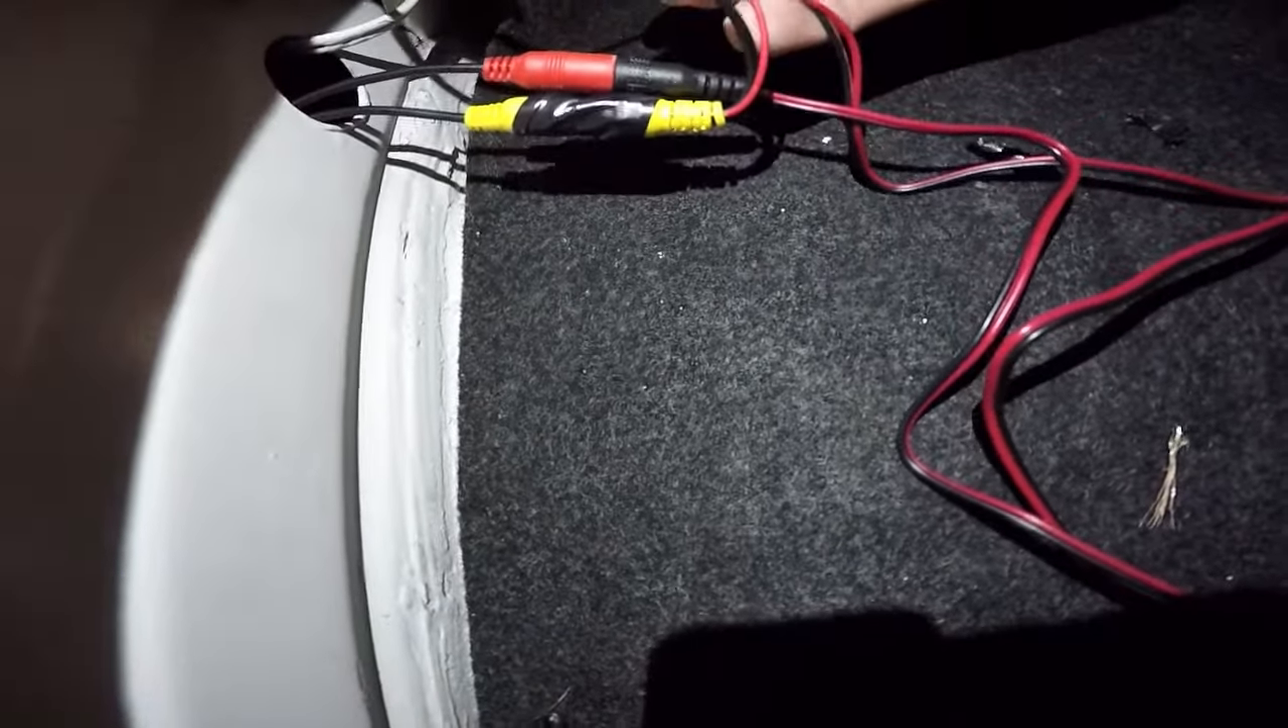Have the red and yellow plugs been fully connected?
Yes.